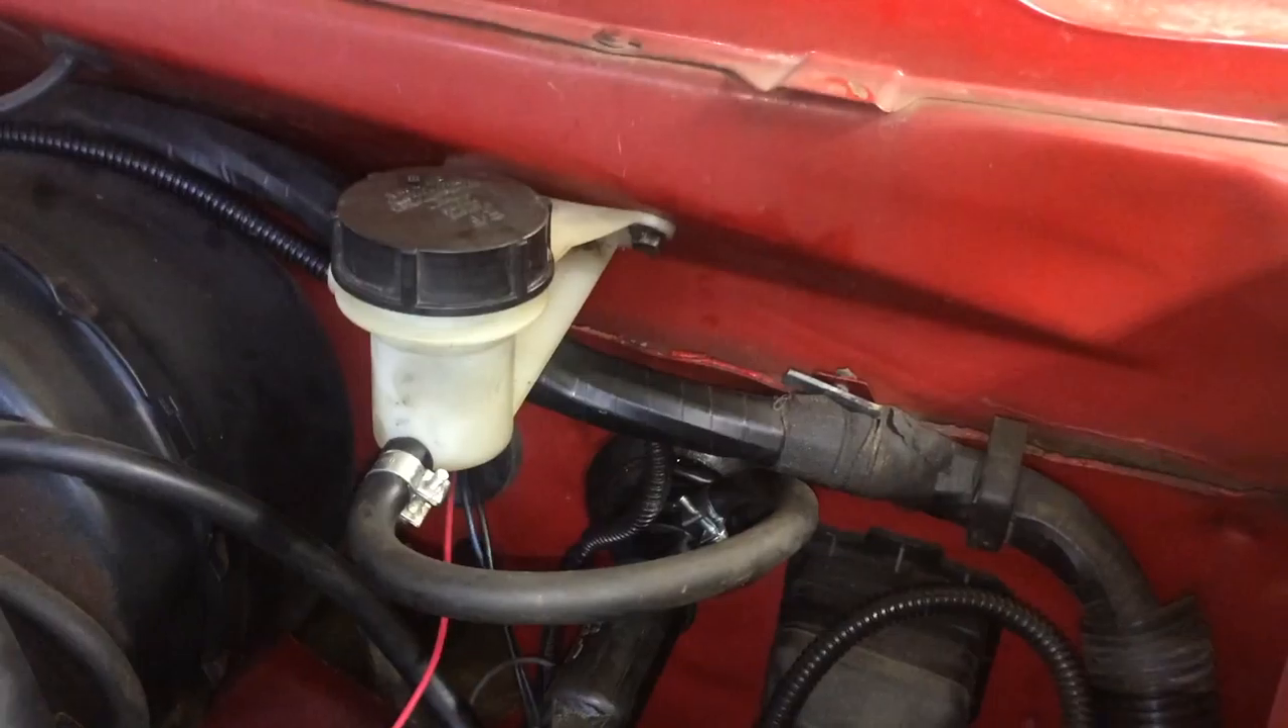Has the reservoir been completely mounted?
Yes.